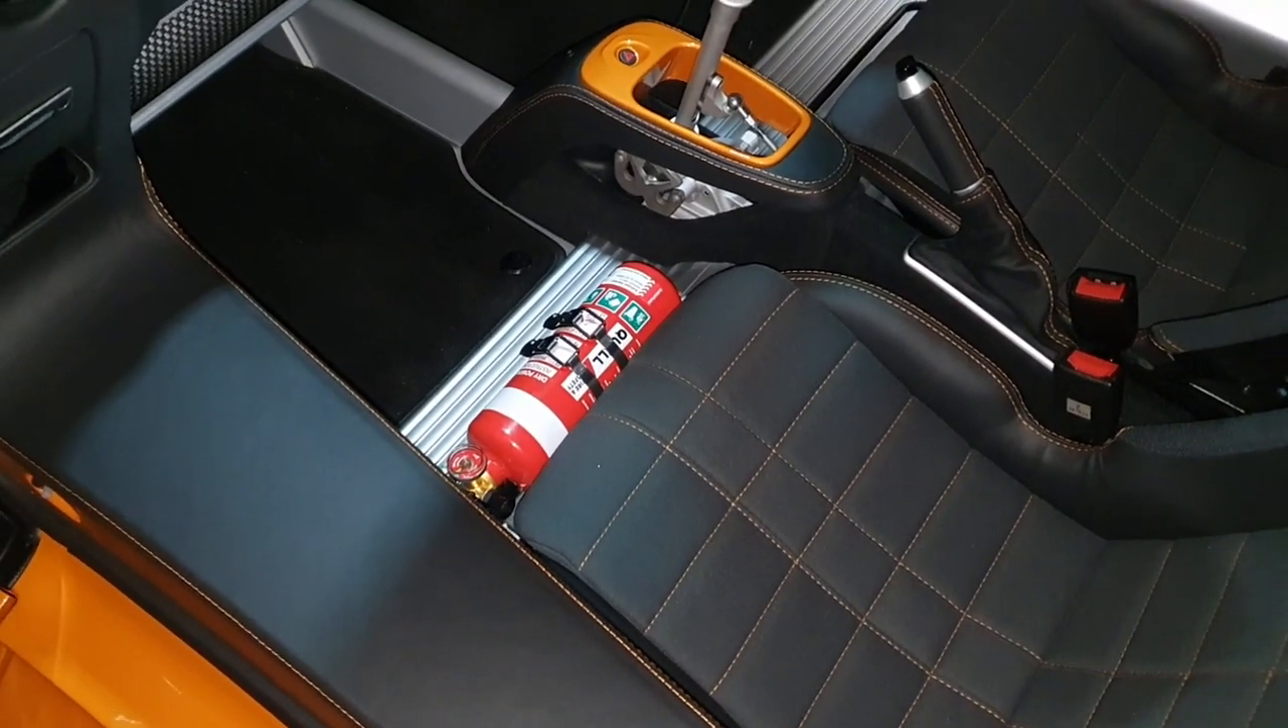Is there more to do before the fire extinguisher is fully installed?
No.